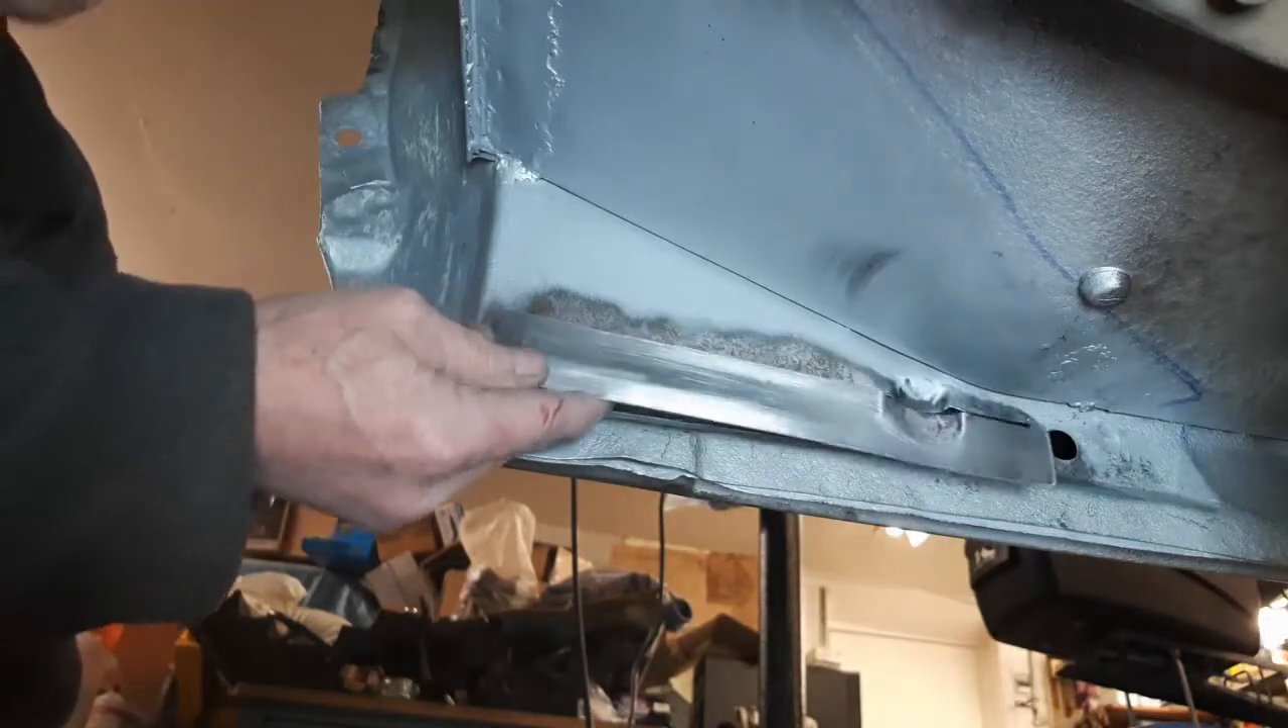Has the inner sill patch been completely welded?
No.